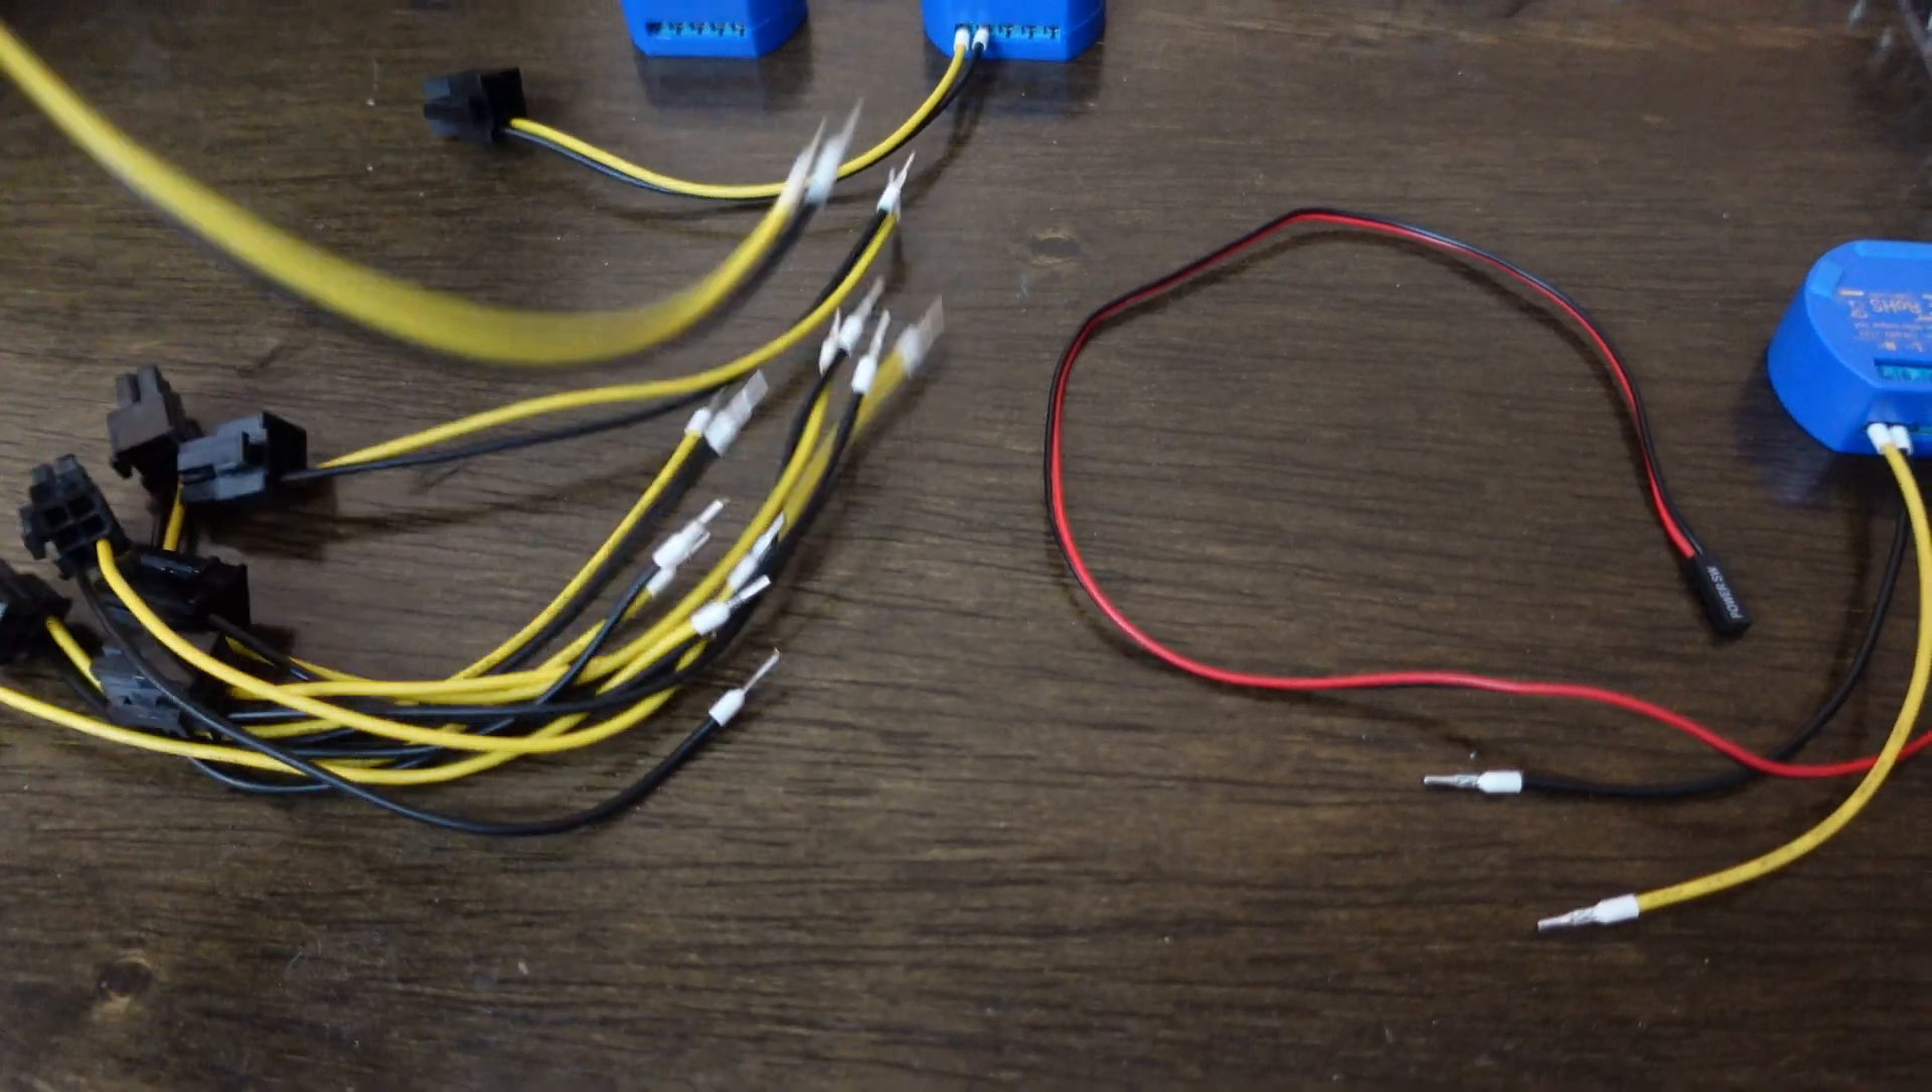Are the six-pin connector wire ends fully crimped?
Yes.